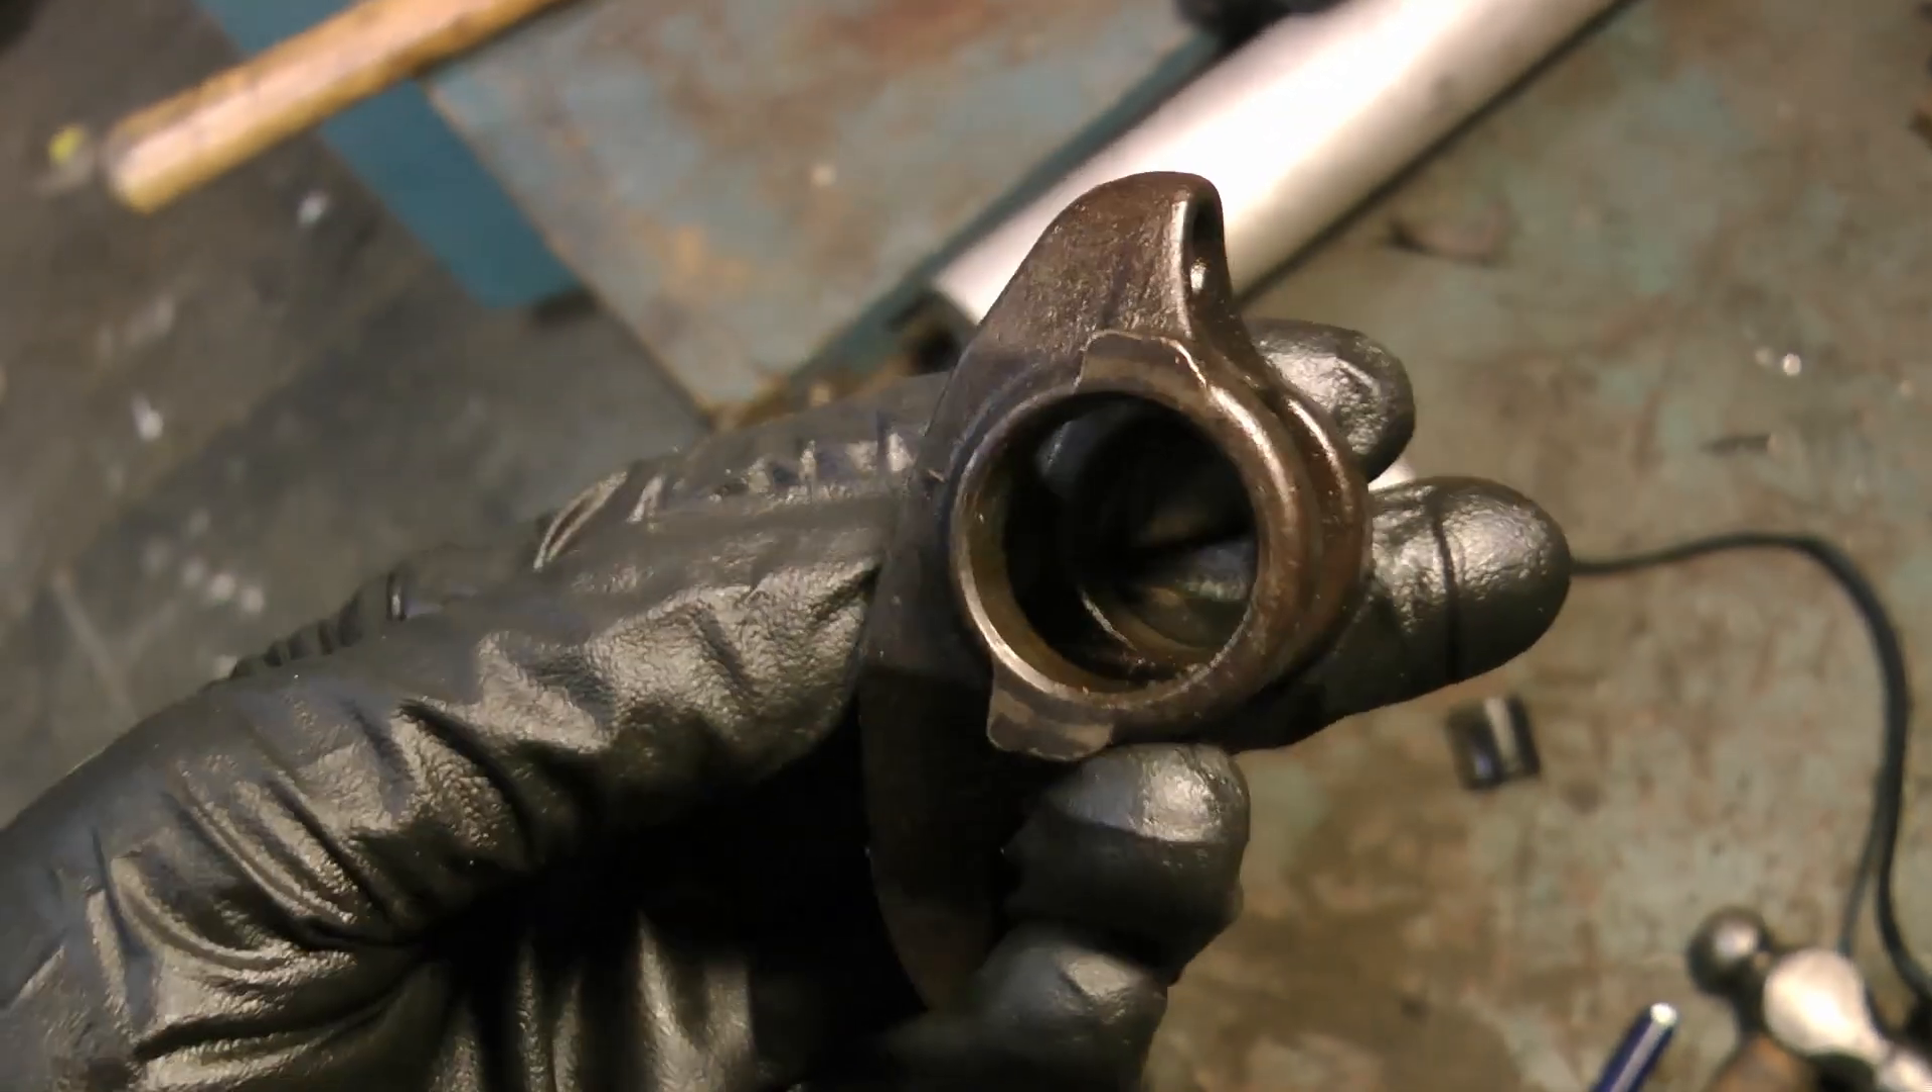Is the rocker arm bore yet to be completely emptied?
No.